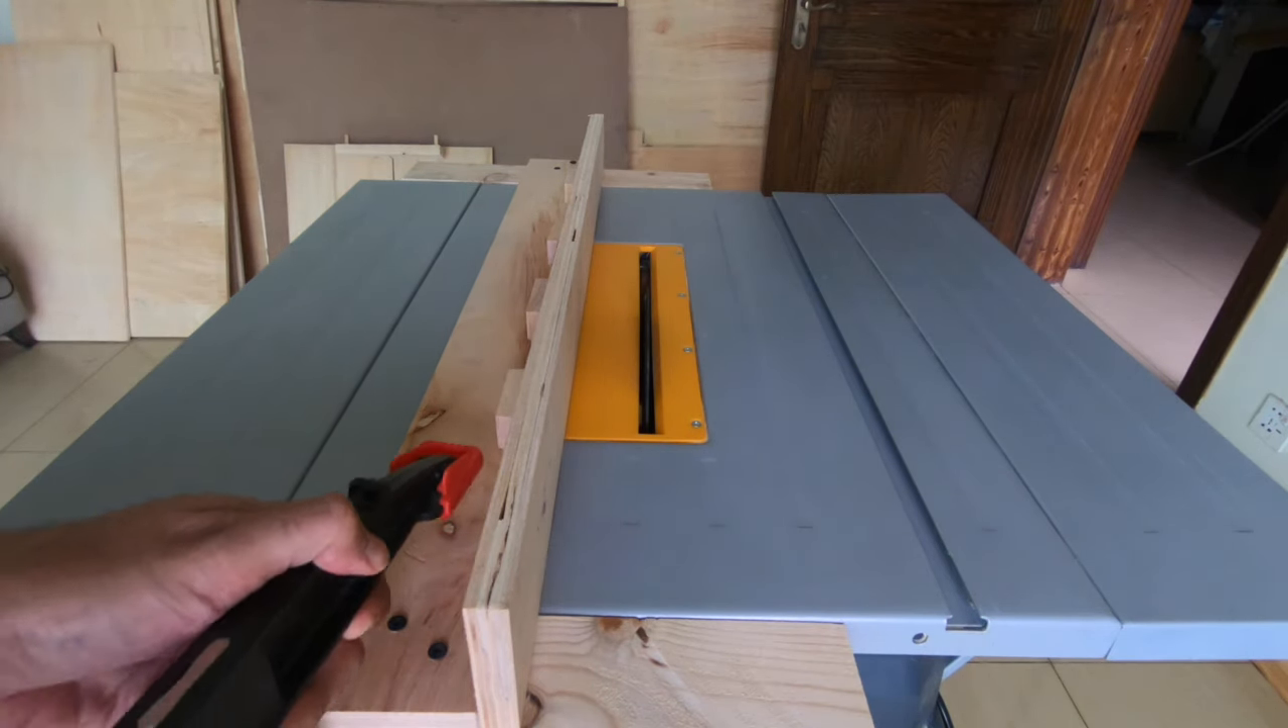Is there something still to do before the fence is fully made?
No.